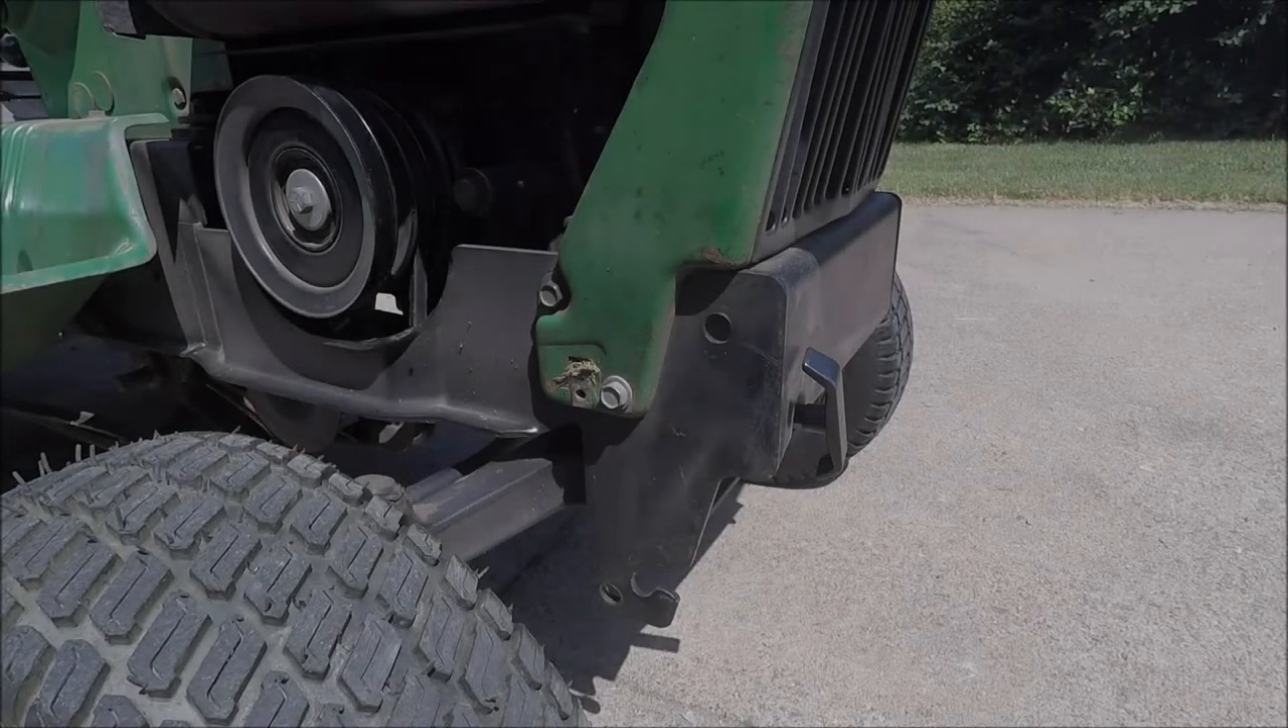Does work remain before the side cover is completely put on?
Yes.